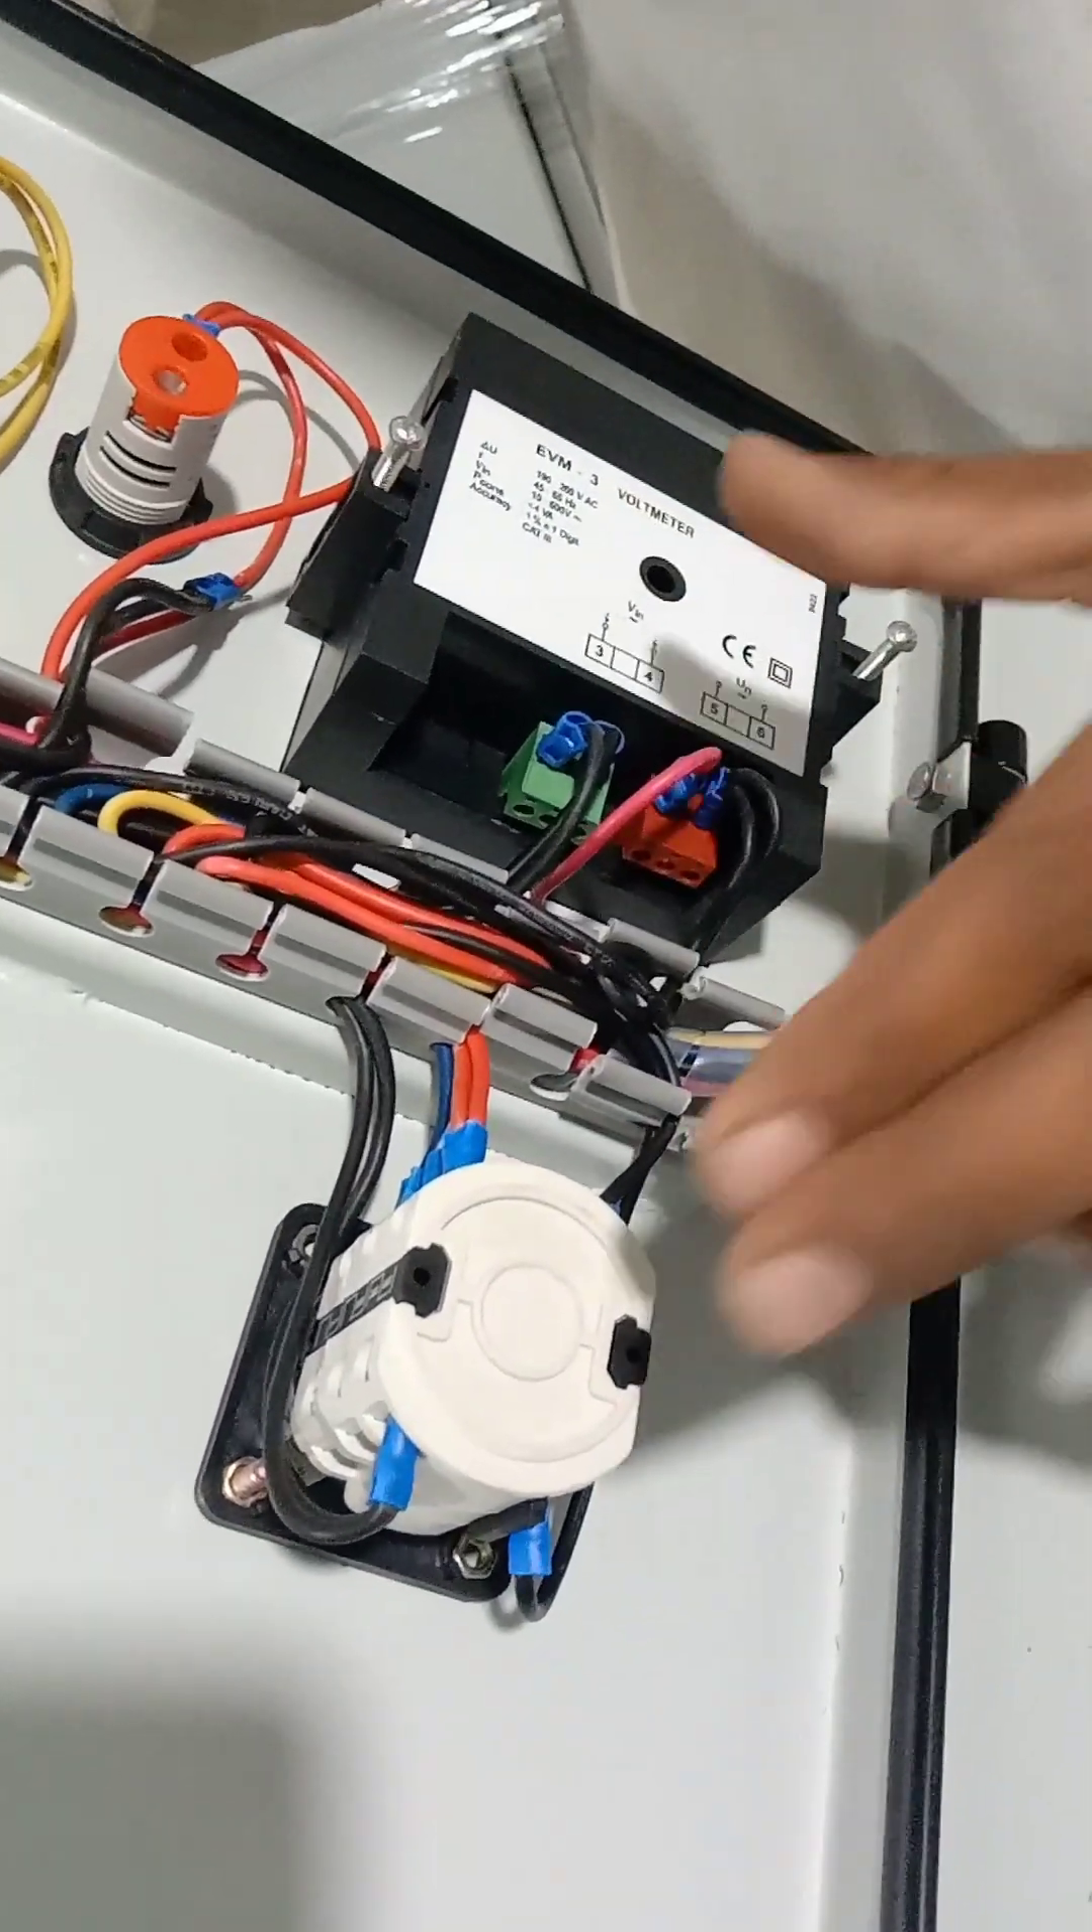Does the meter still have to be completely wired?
No.